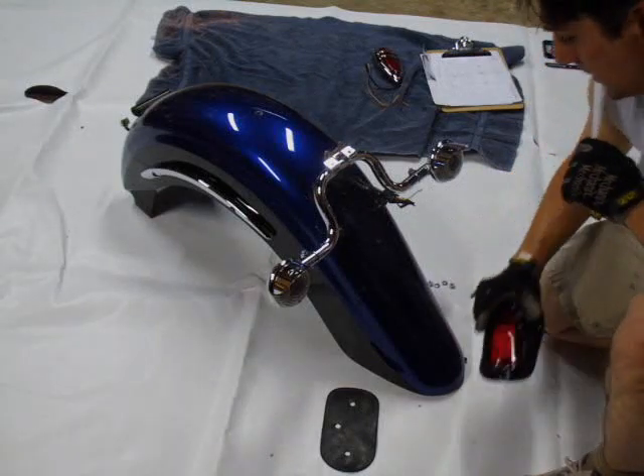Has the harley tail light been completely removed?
Yes.